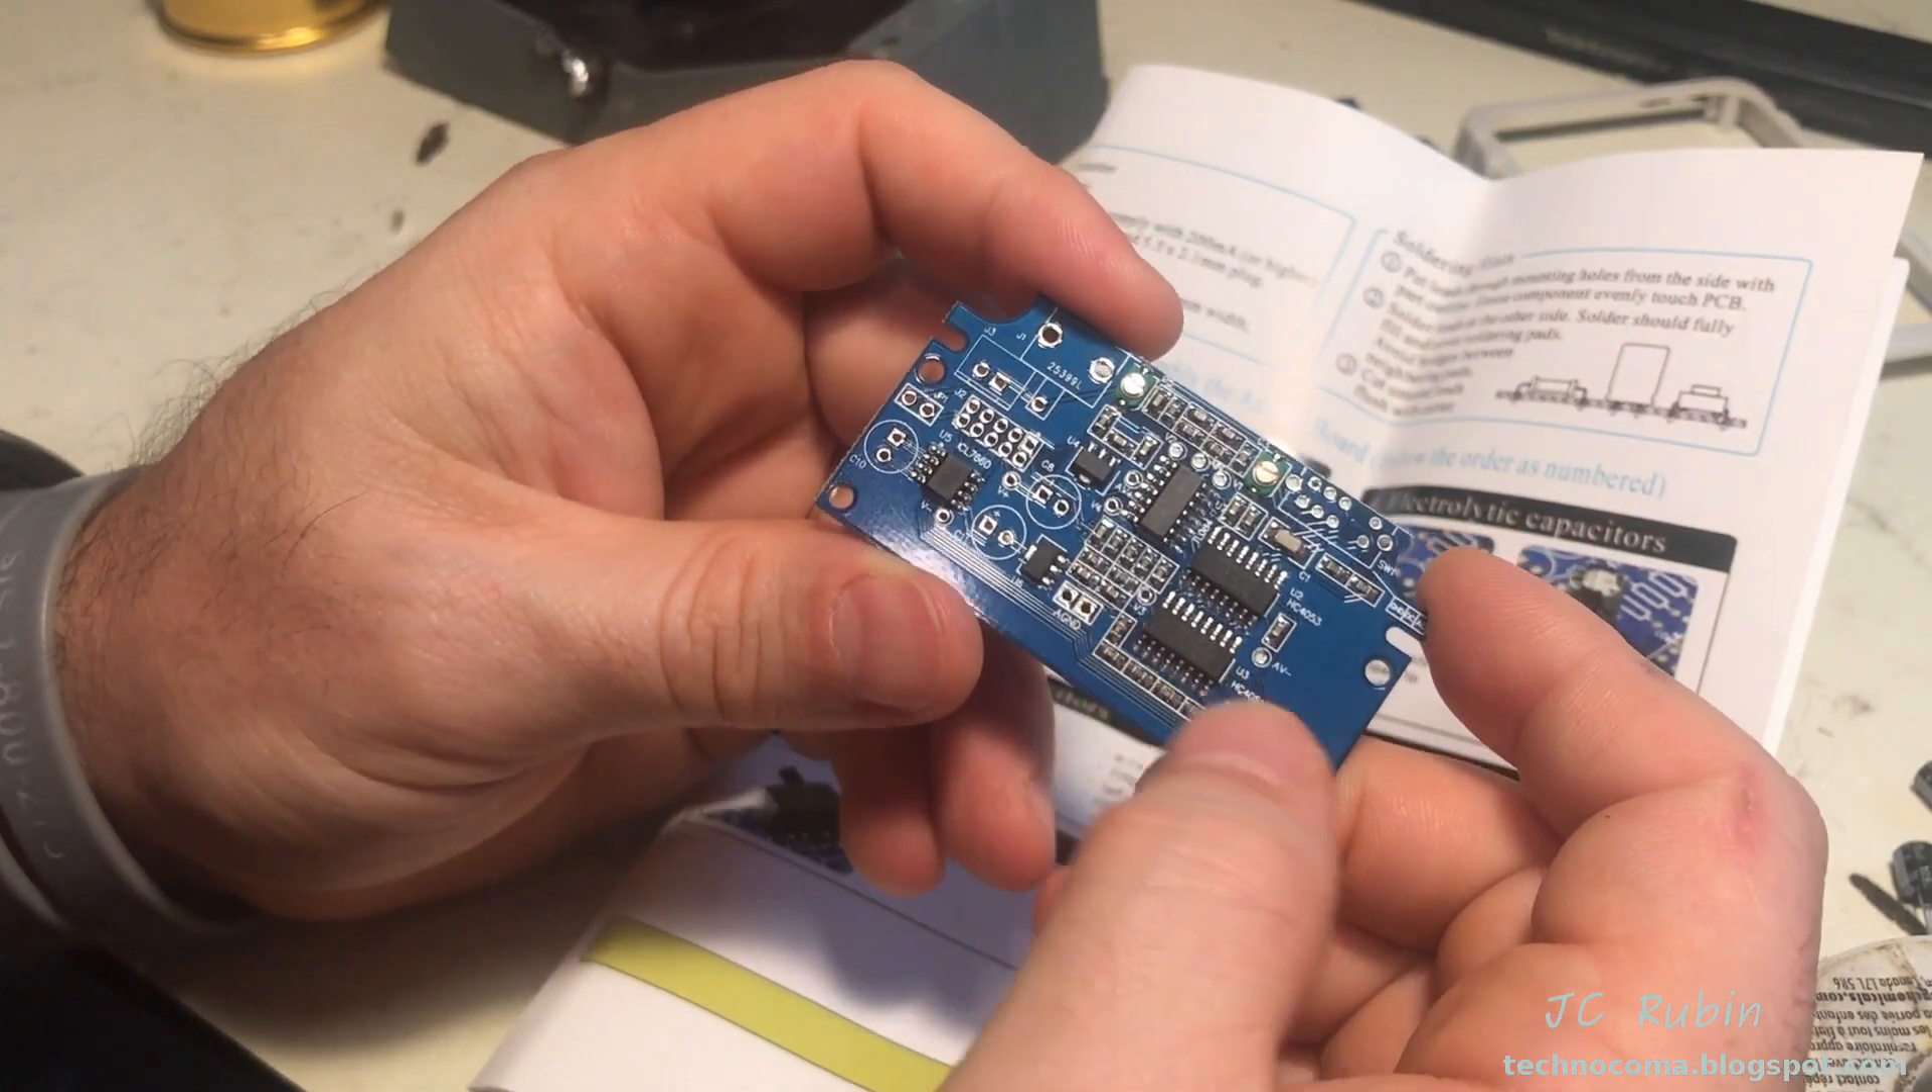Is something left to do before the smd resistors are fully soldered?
No.